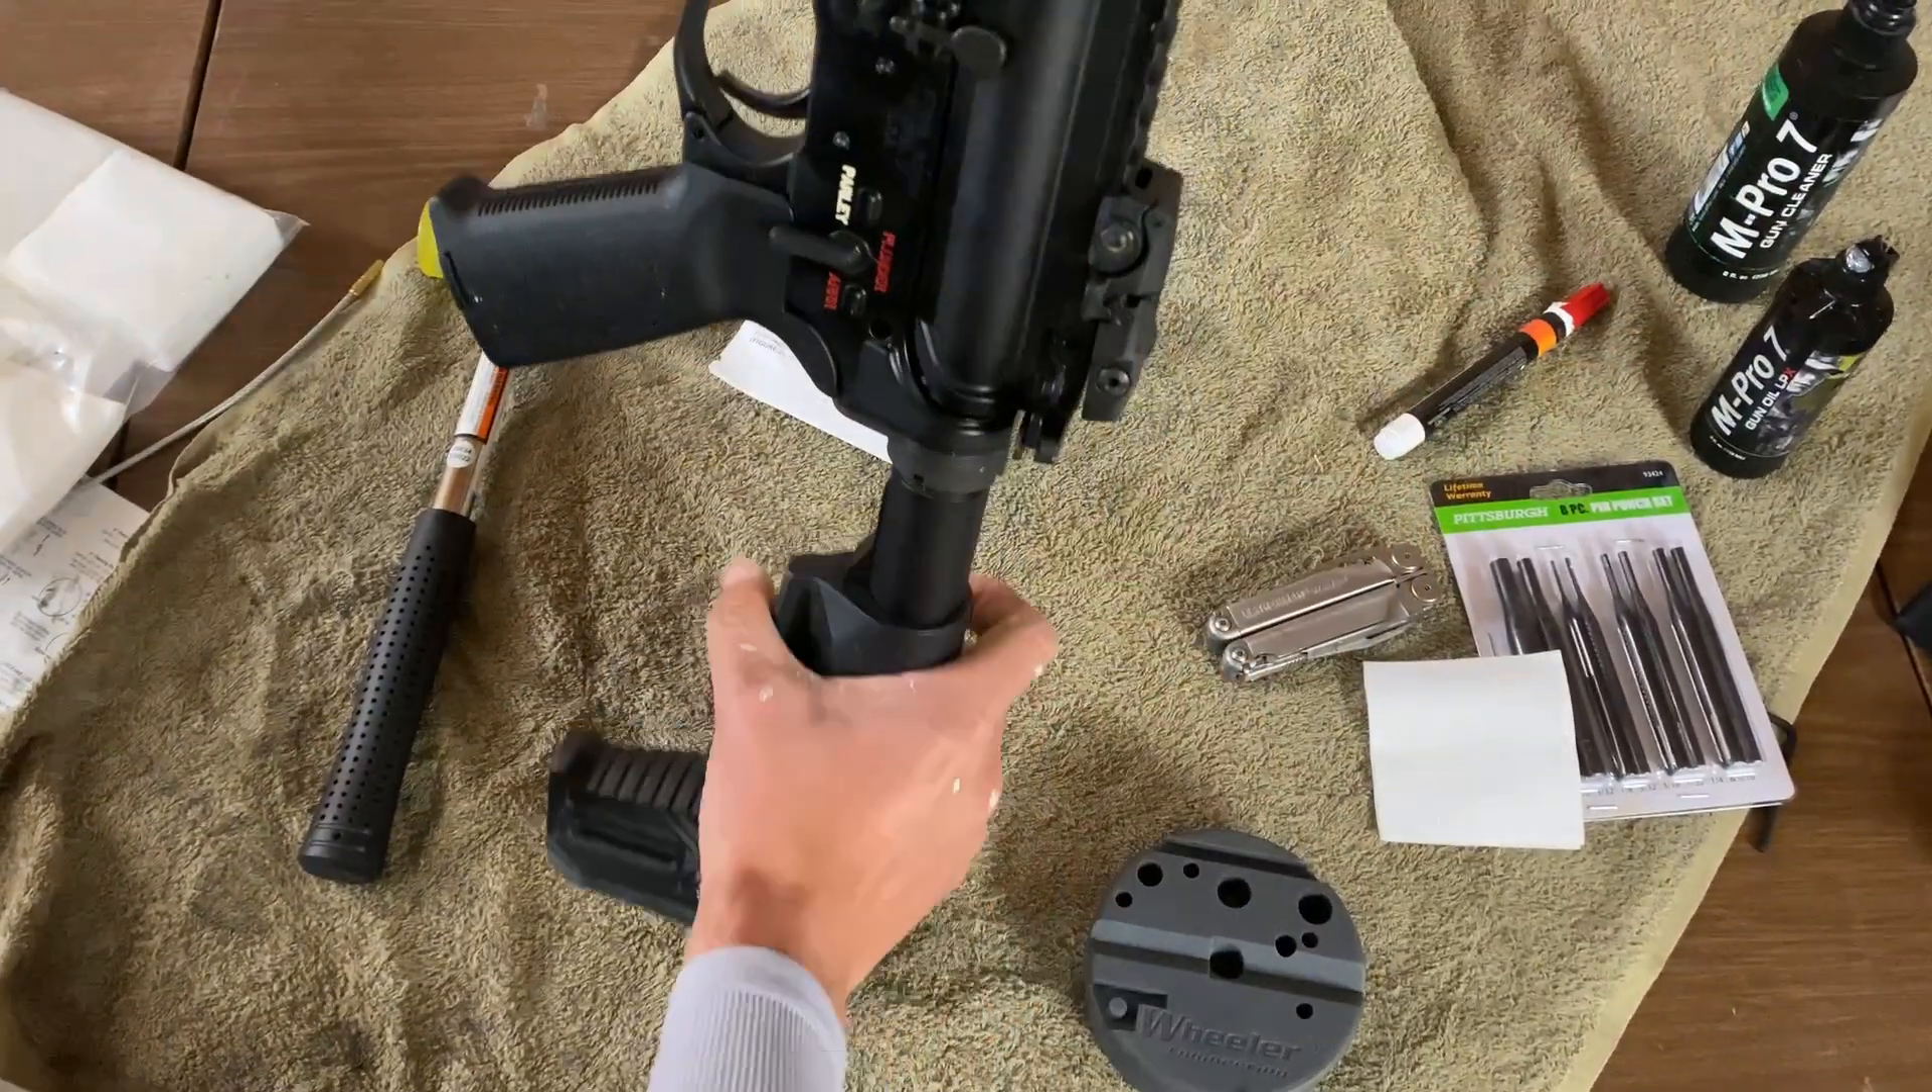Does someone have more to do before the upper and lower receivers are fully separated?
Yes.